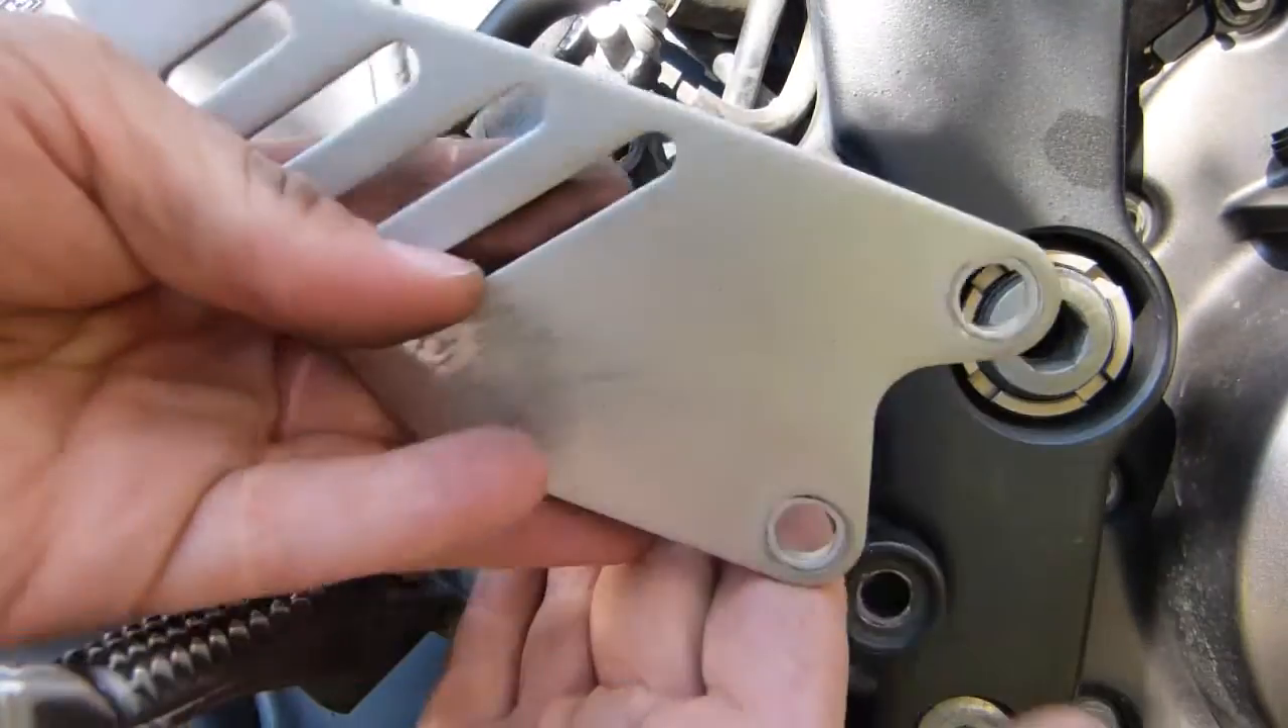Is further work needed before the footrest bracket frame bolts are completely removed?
No.